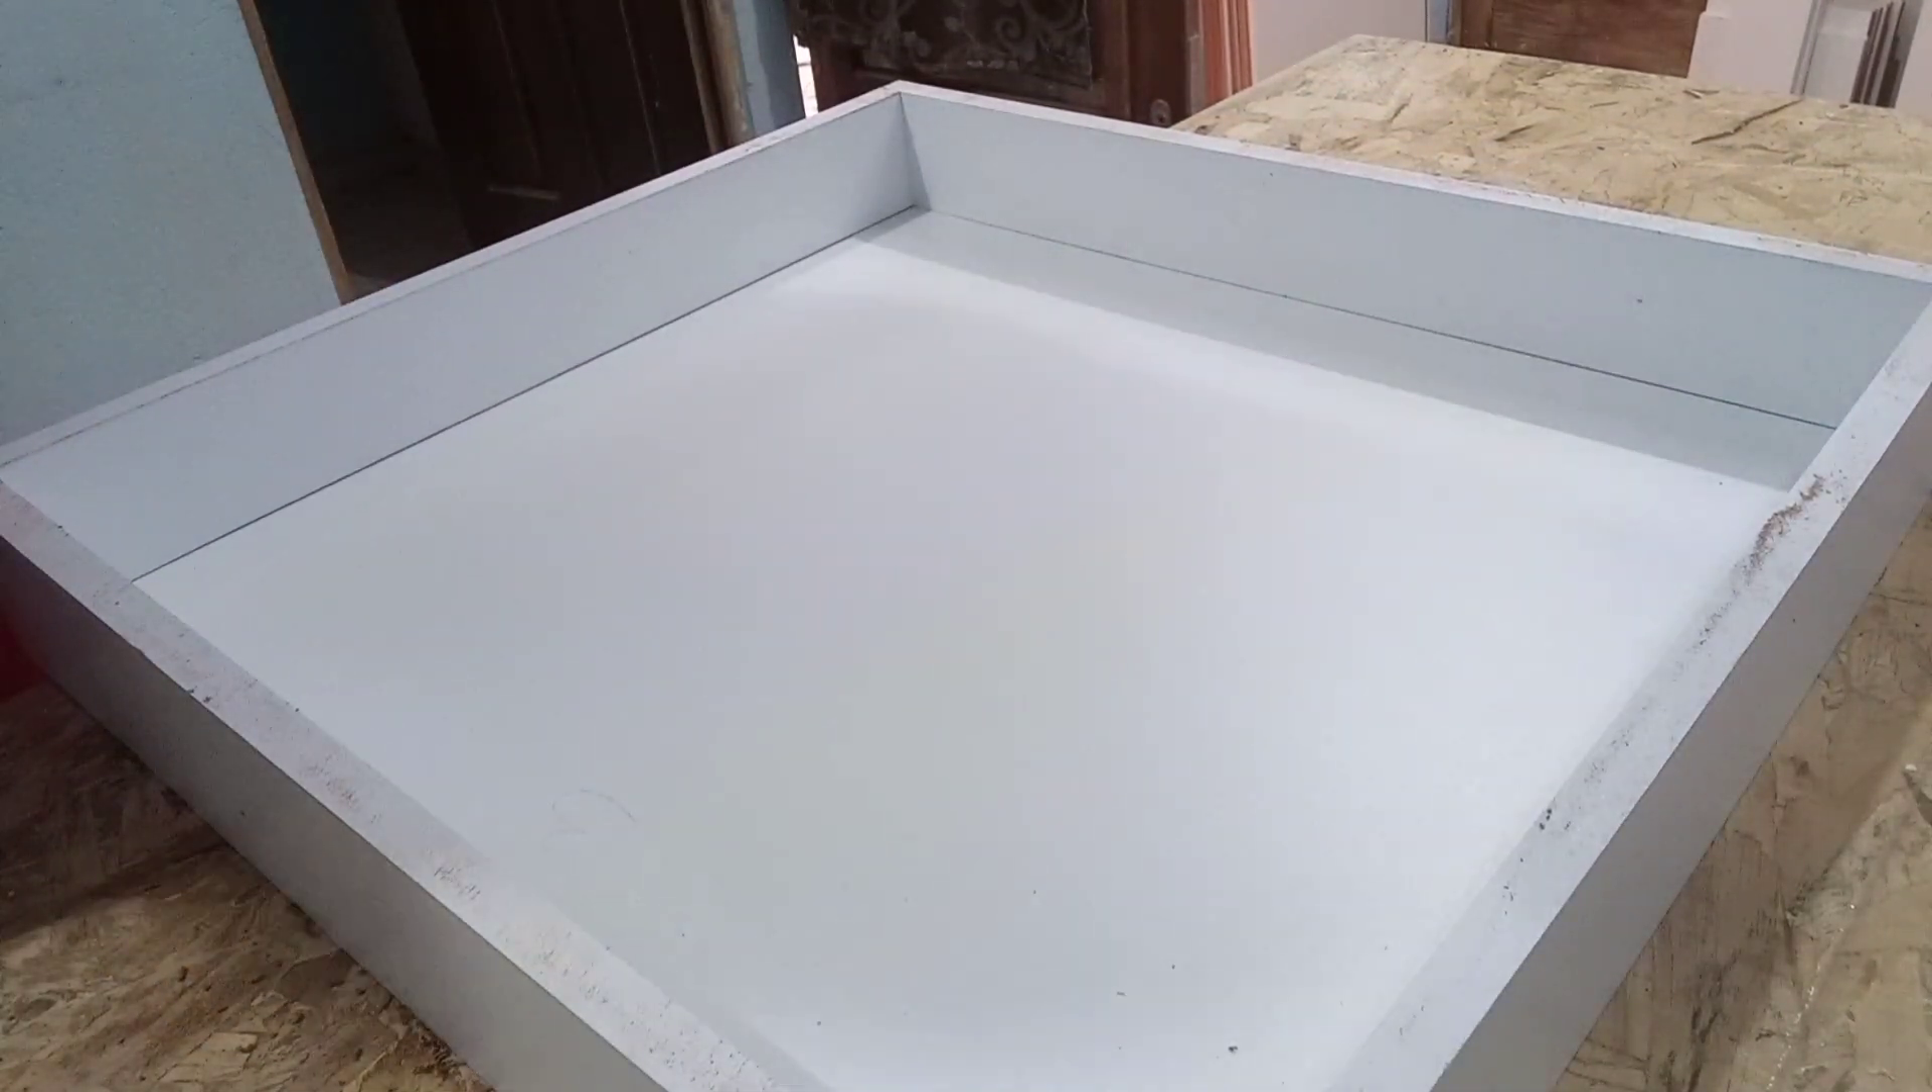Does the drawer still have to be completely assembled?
No.